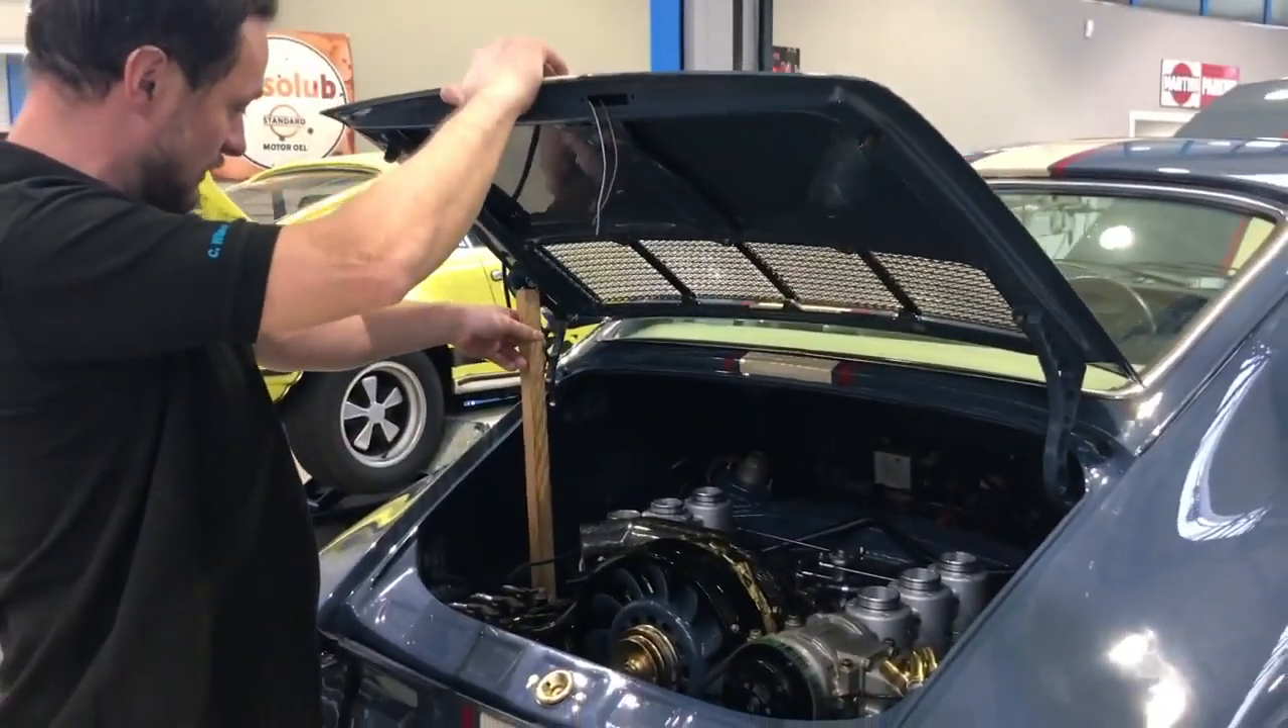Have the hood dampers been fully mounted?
No.